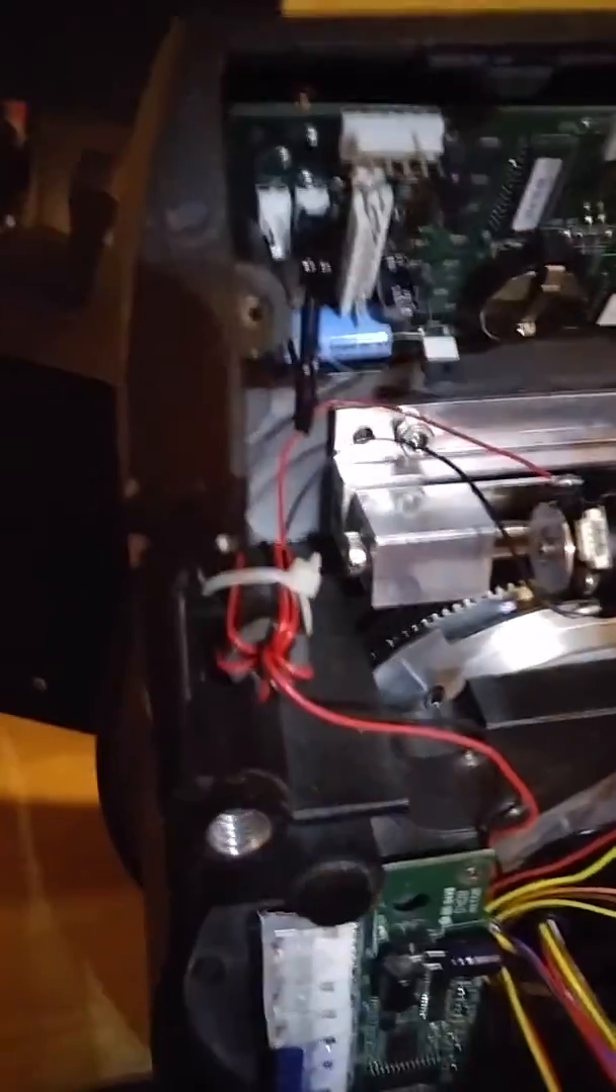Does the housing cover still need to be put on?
Yes.